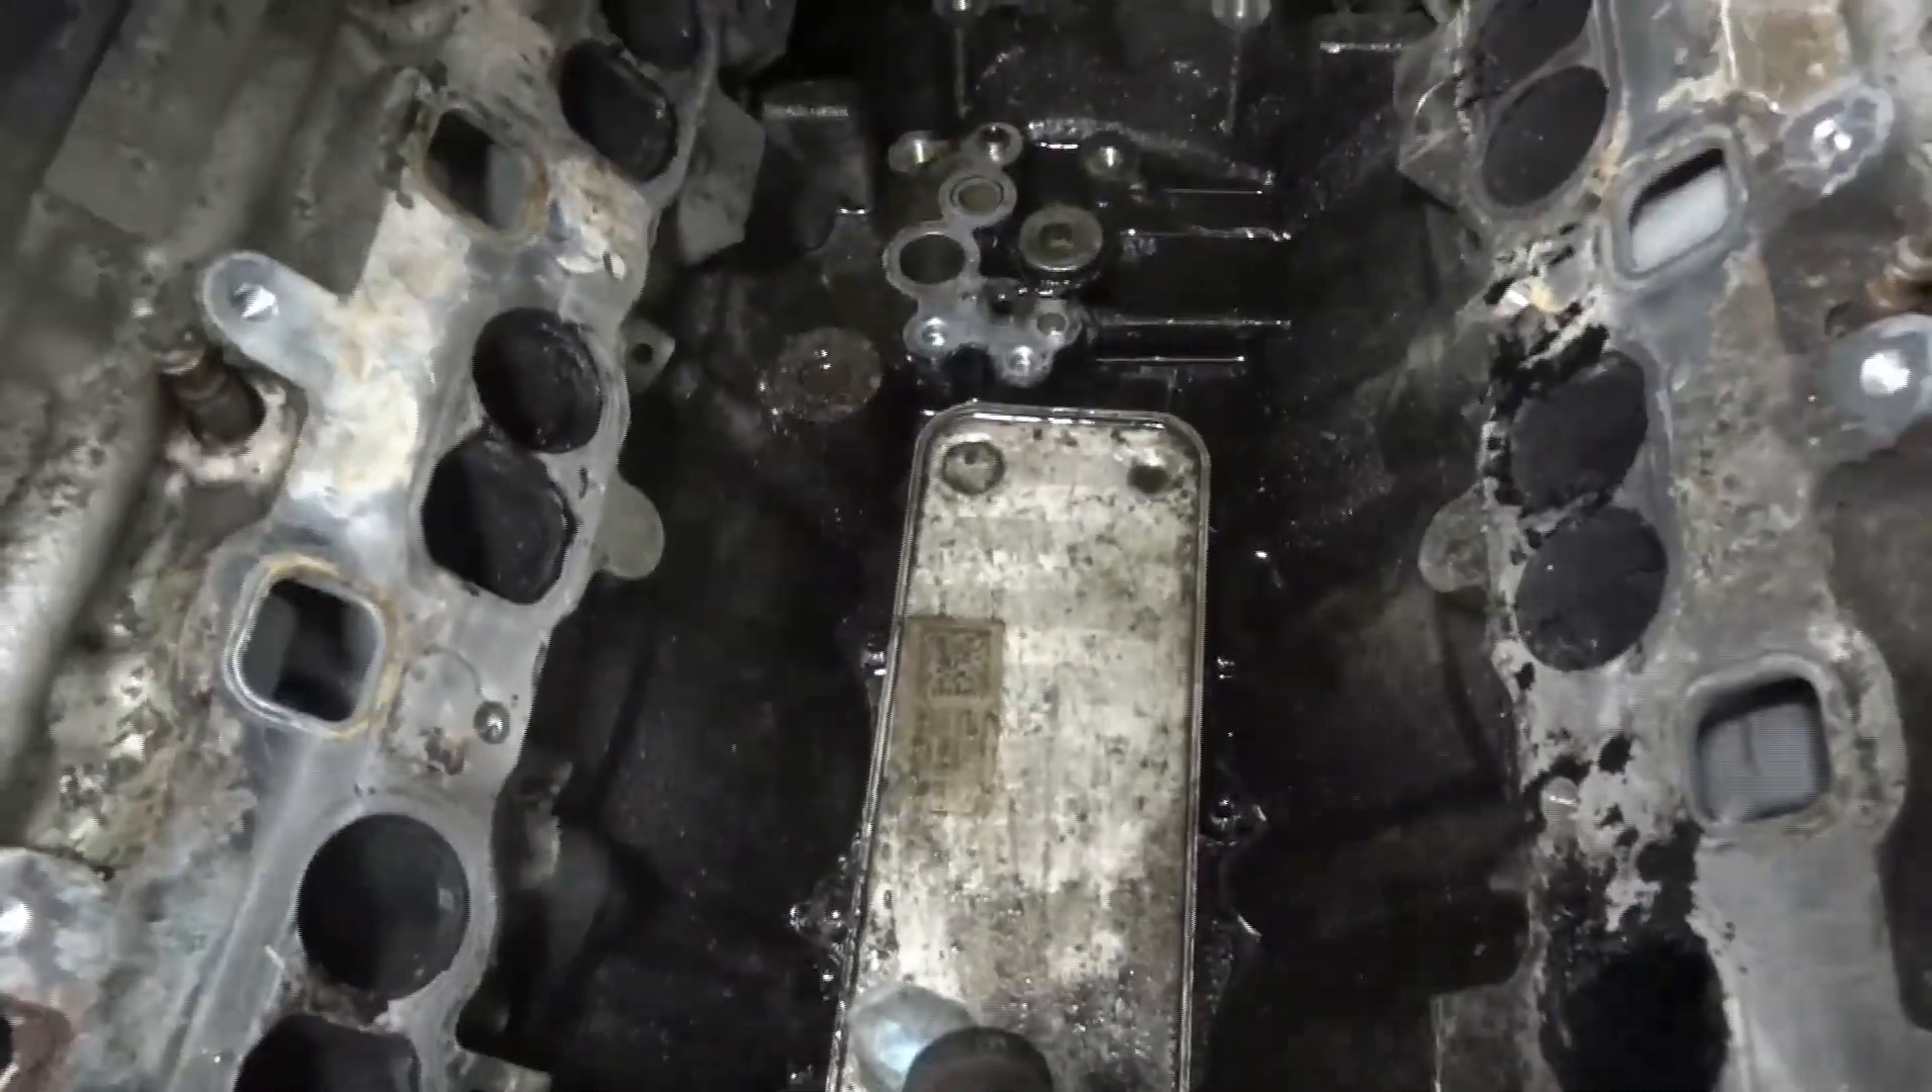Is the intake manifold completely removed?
Yes.